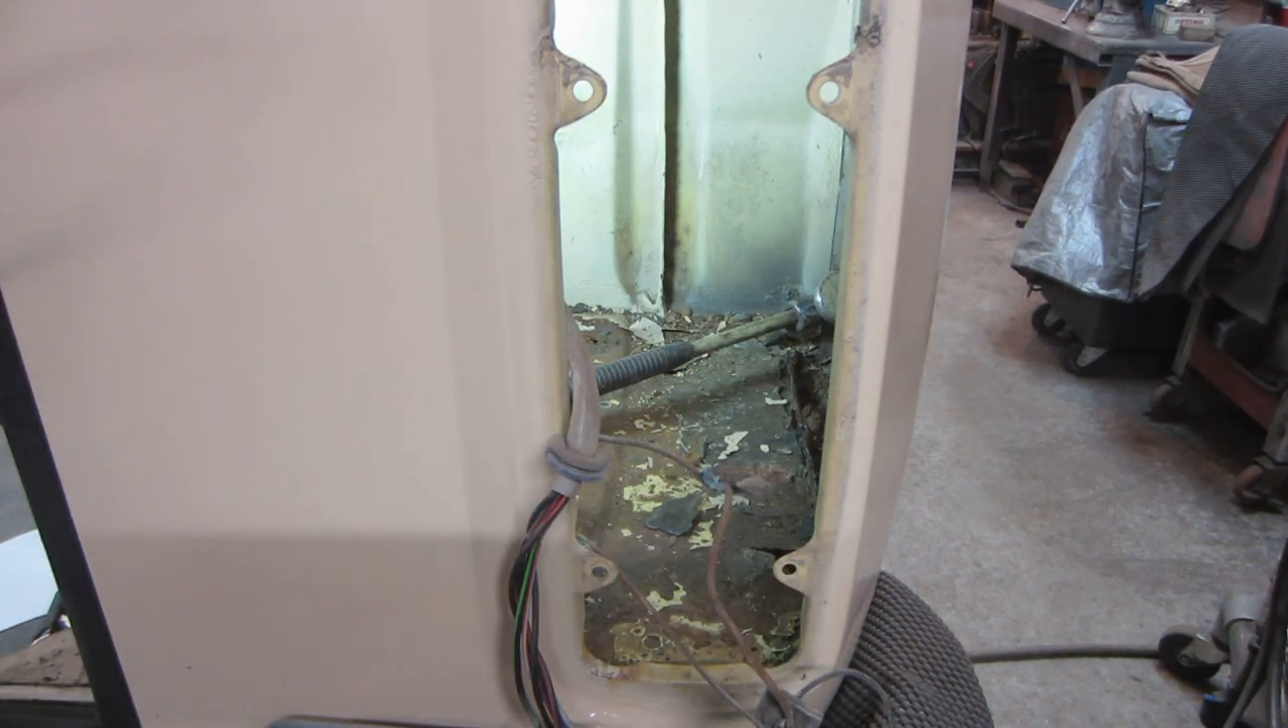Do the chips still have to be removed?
Yes.